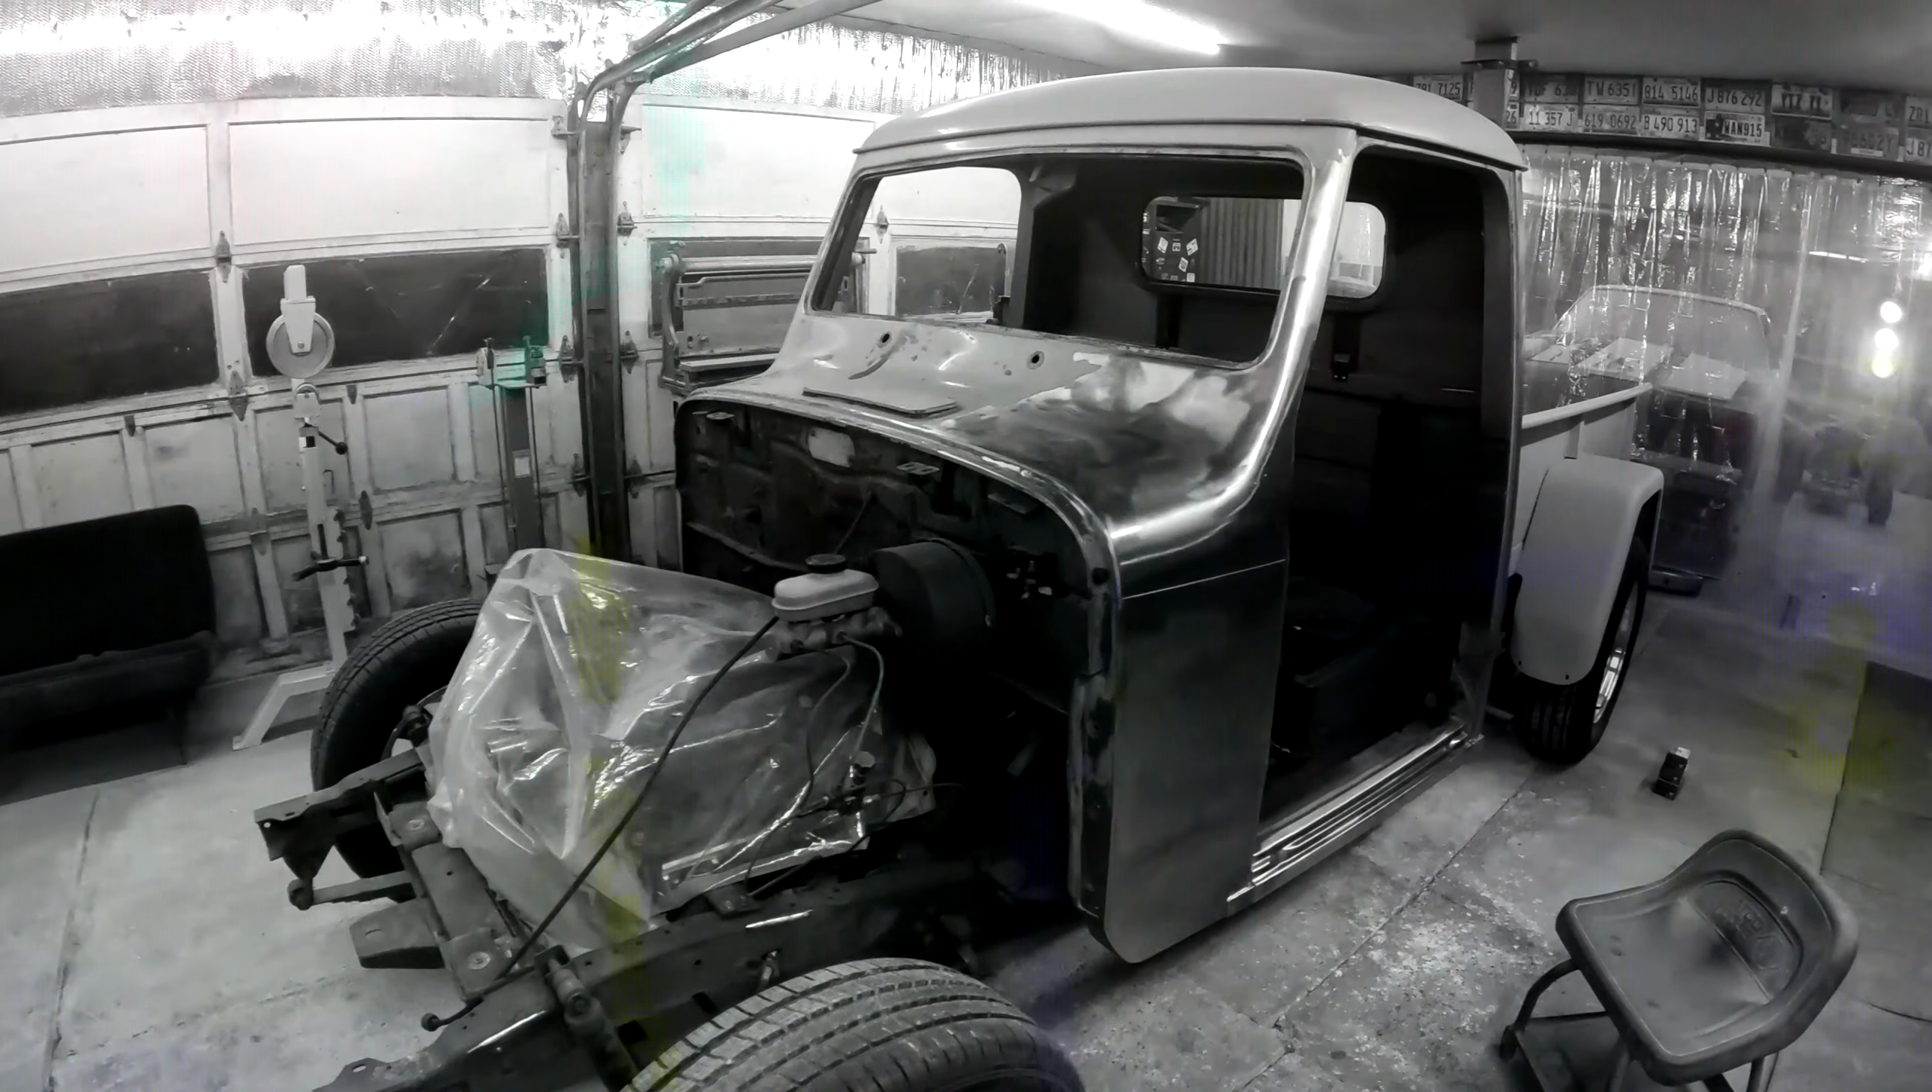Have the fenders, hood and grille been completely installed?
No.